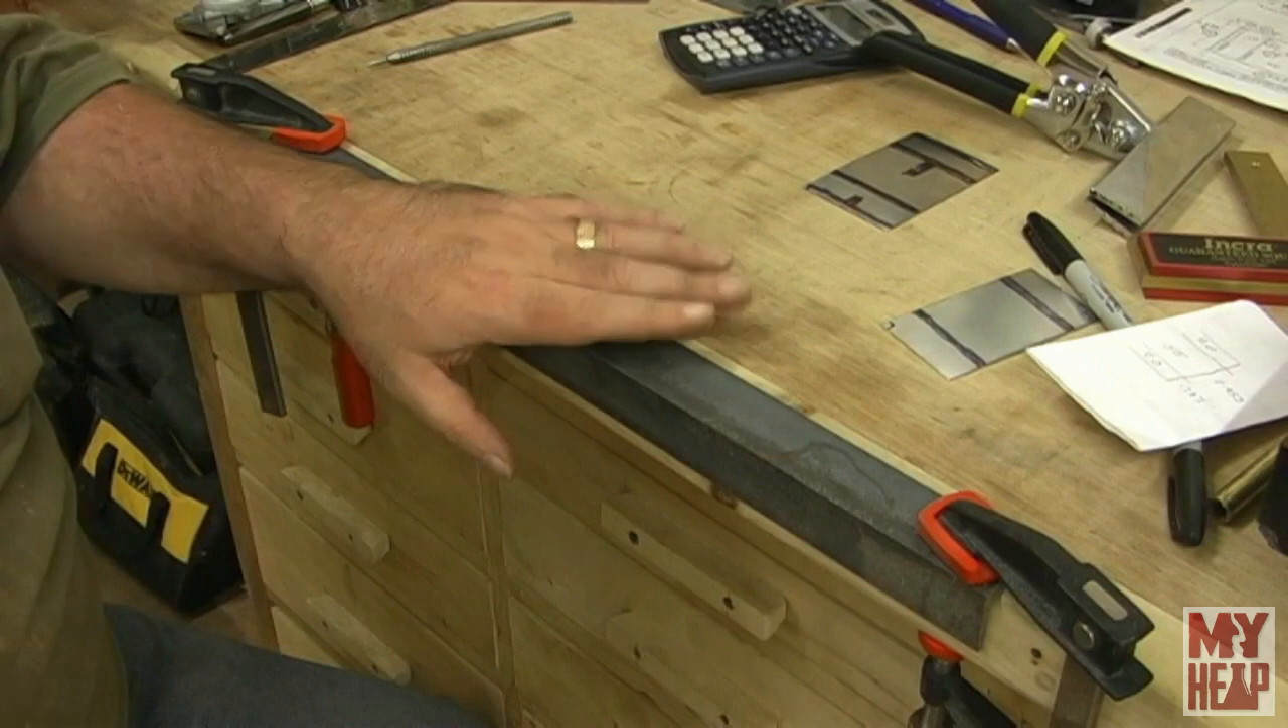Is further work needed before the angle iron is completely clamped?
No.